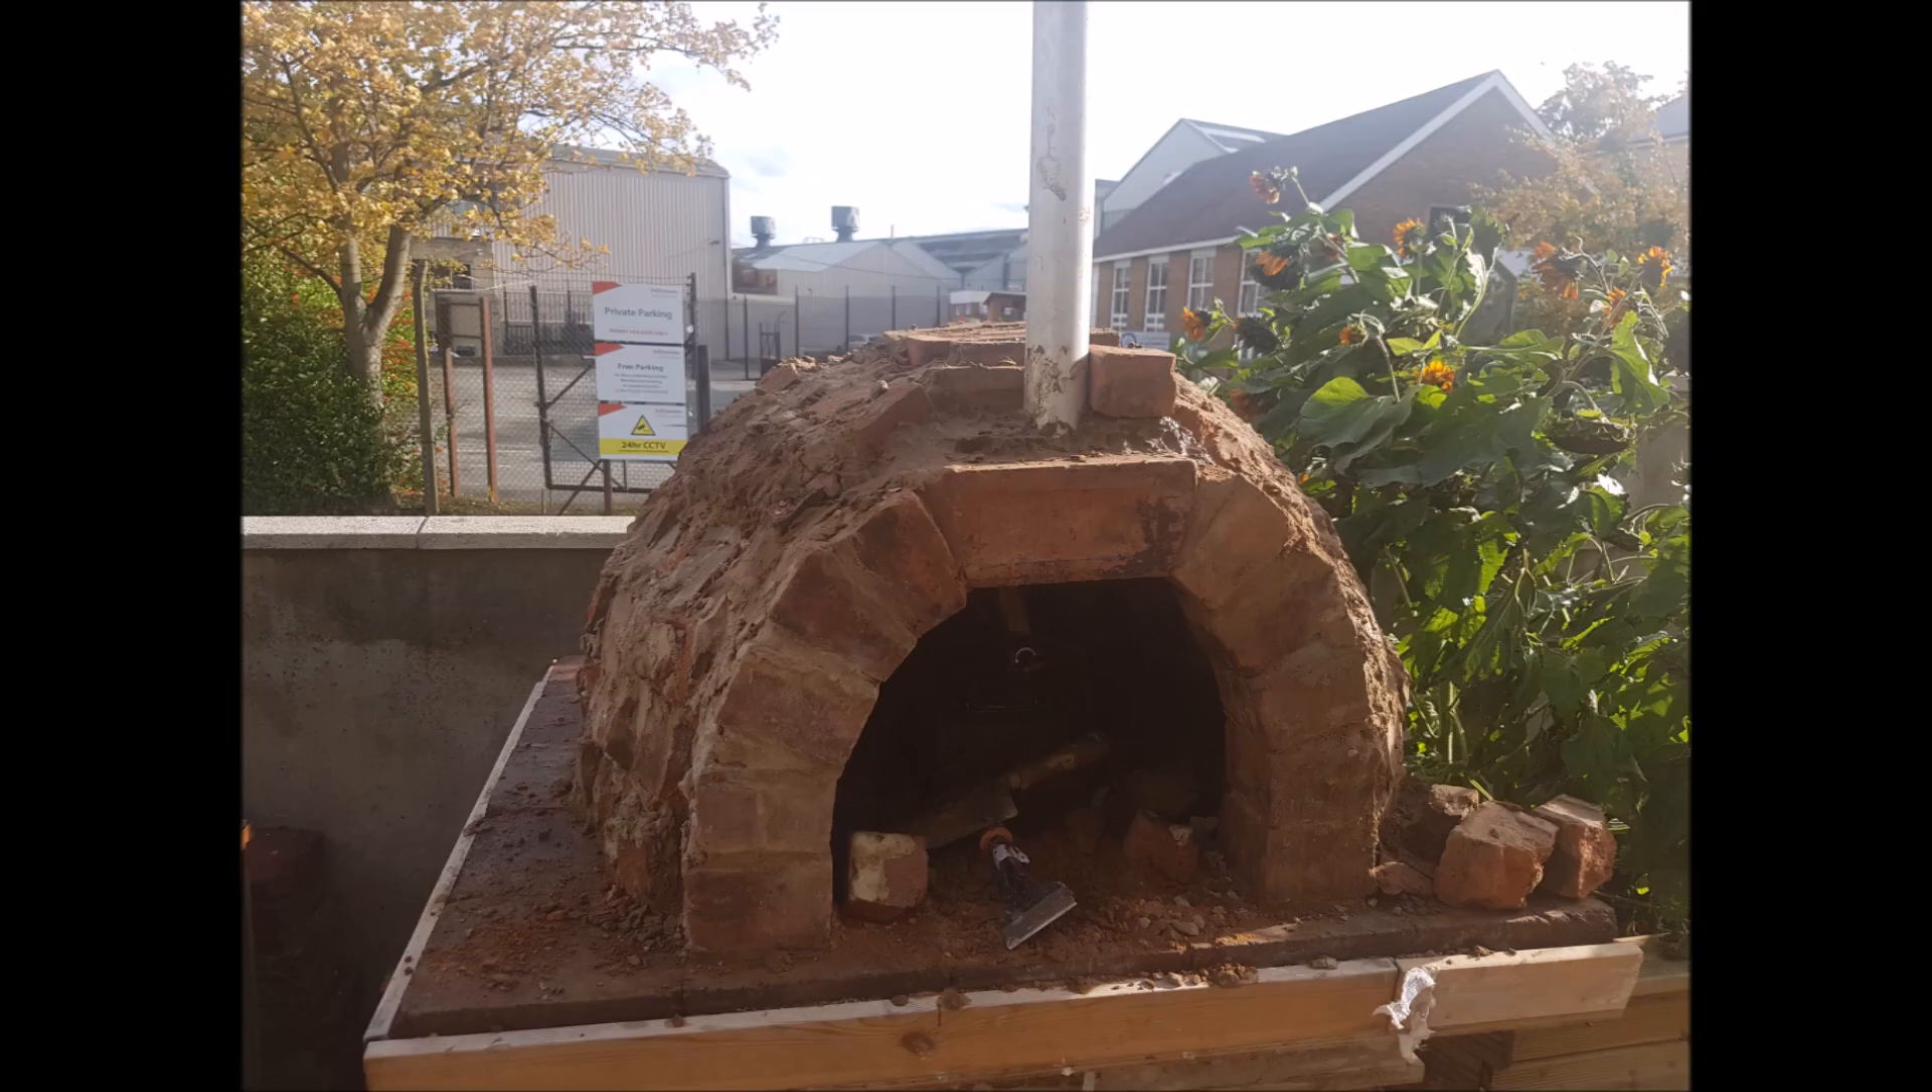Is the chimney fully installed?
Yes.